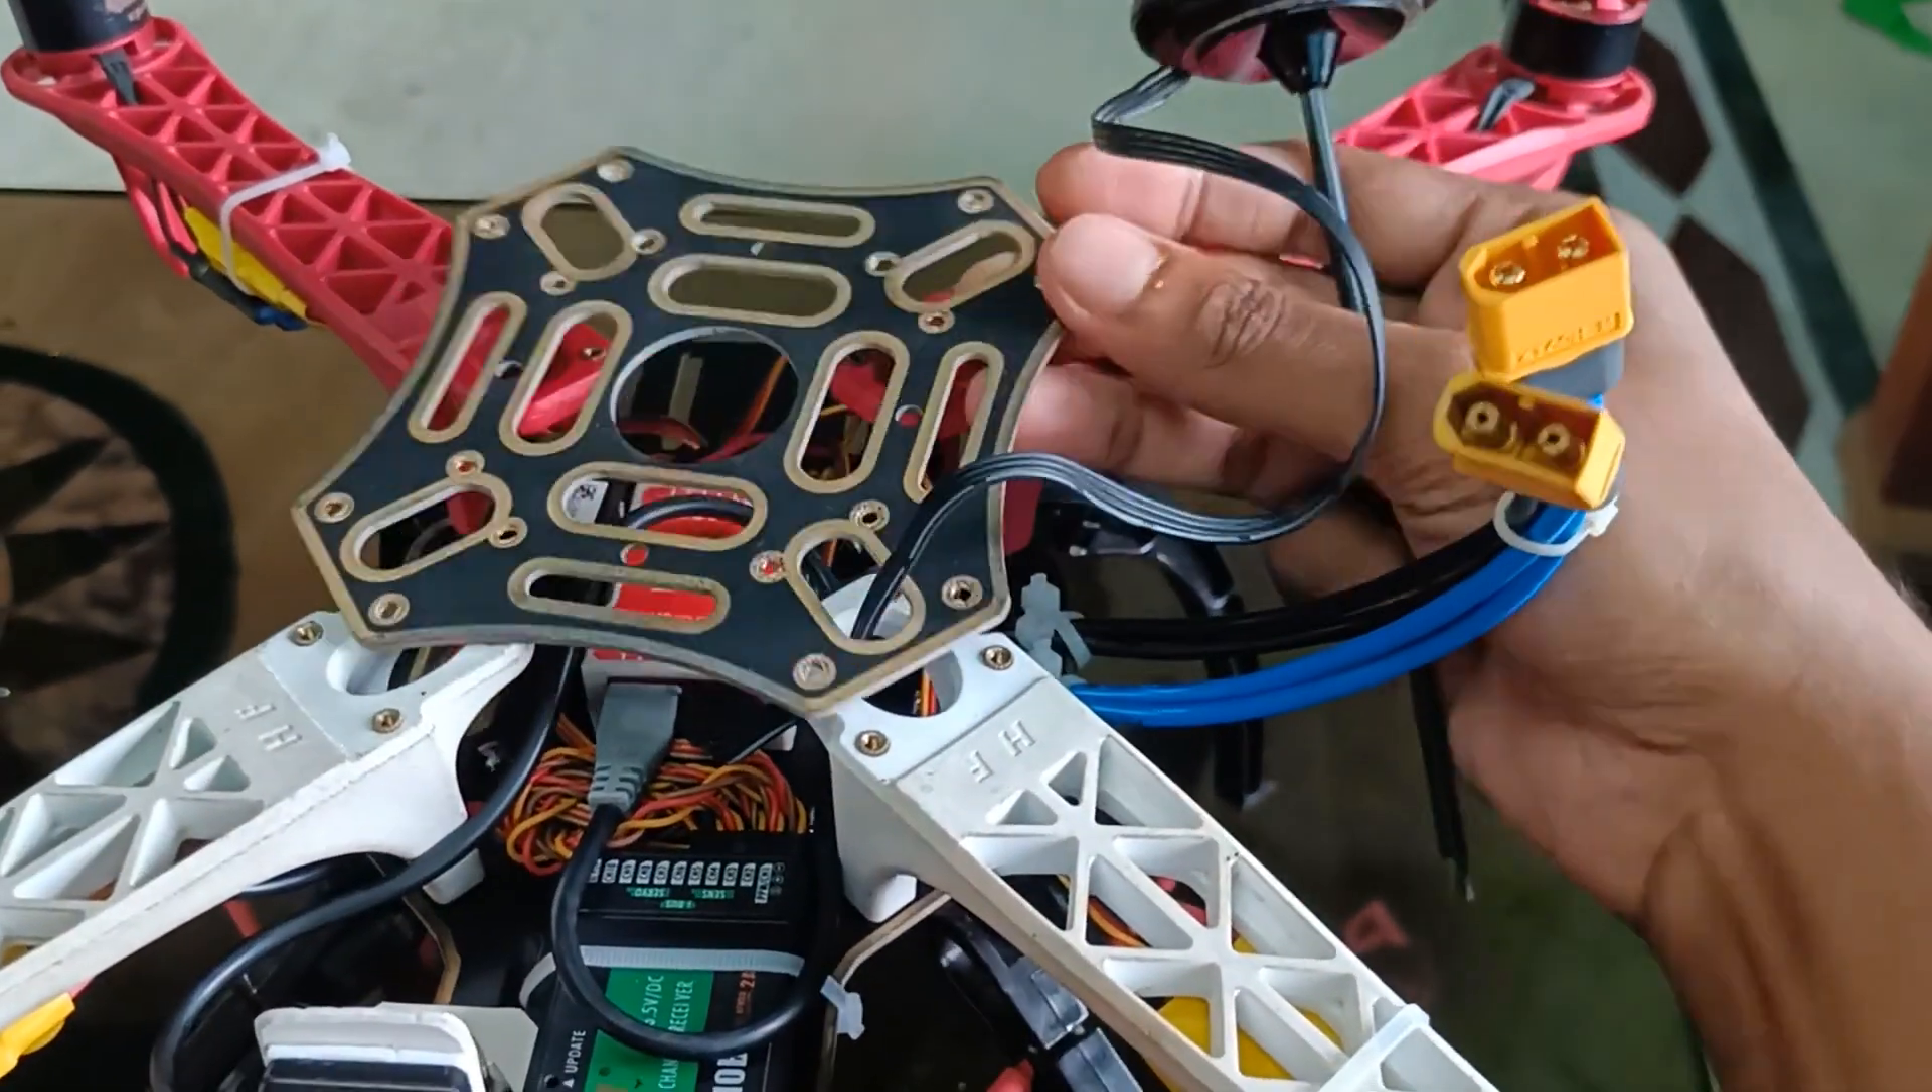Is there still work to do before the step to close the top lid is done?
Yes.